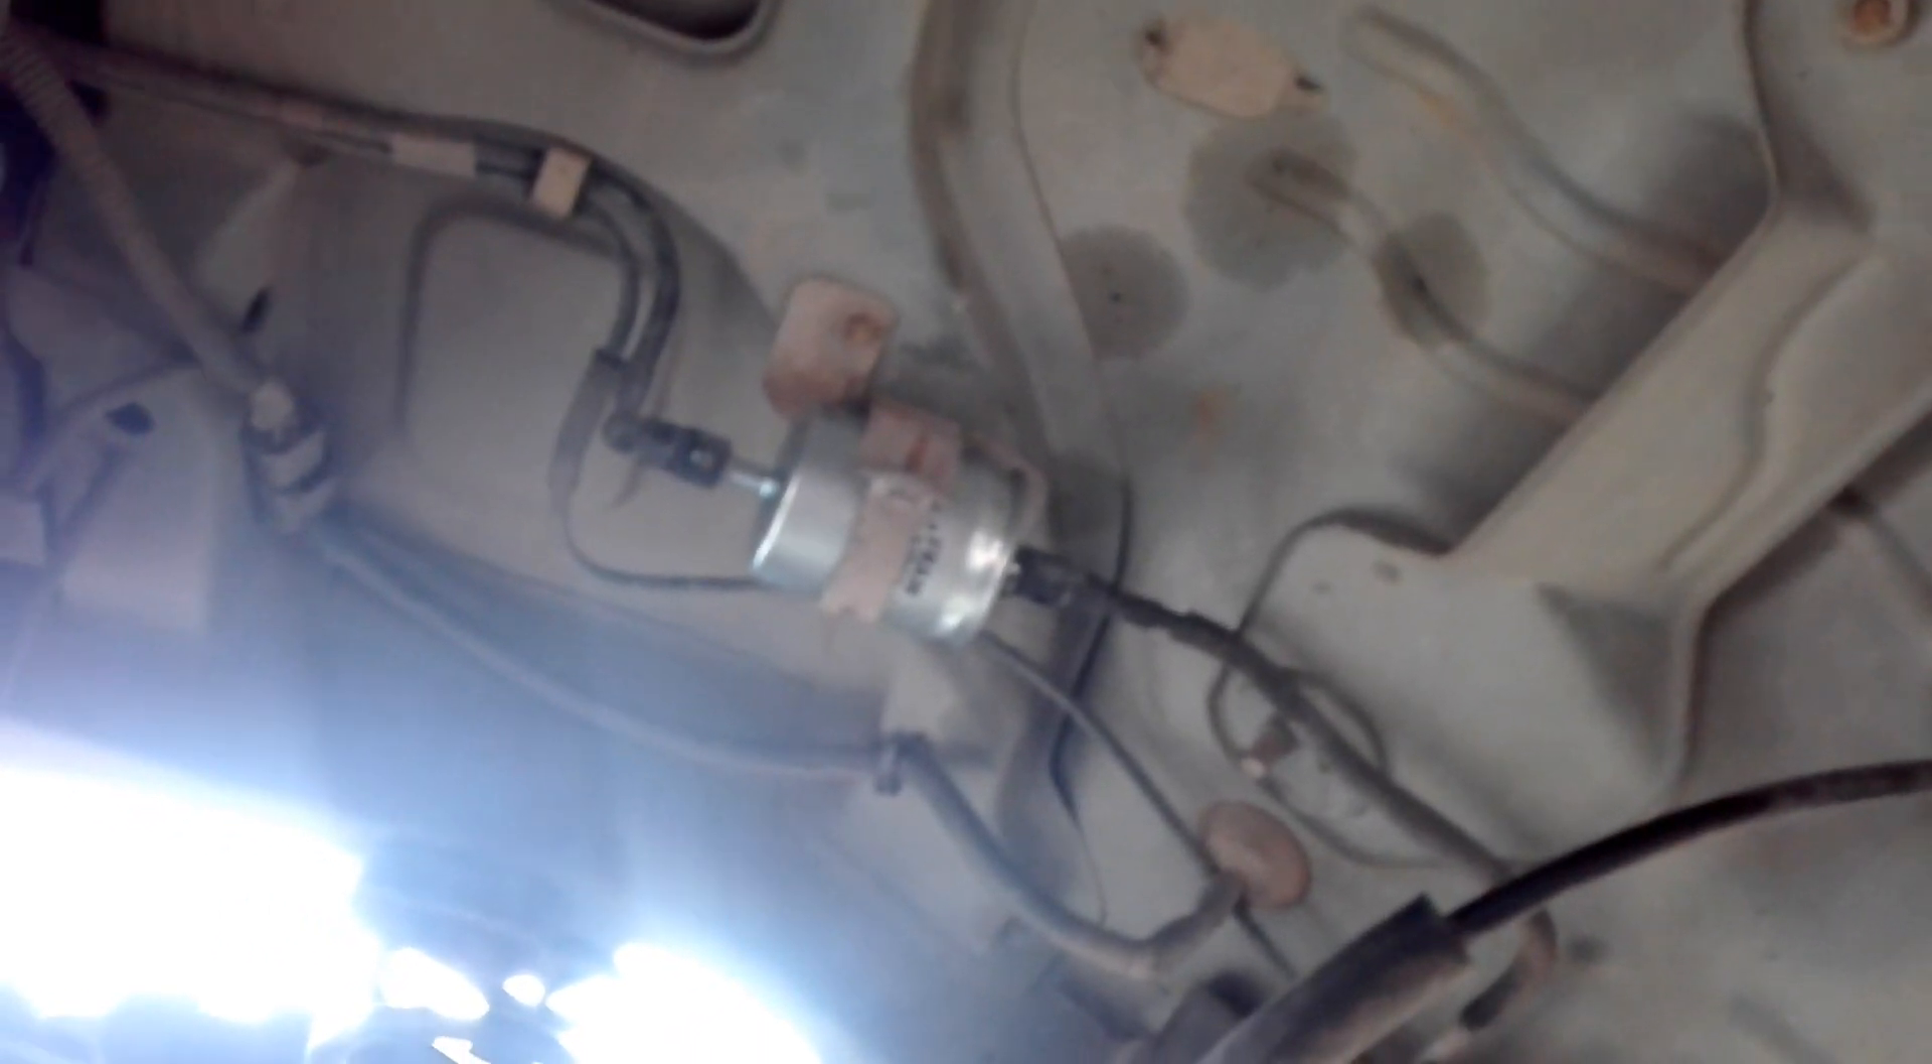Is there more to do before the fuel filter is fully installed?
No.